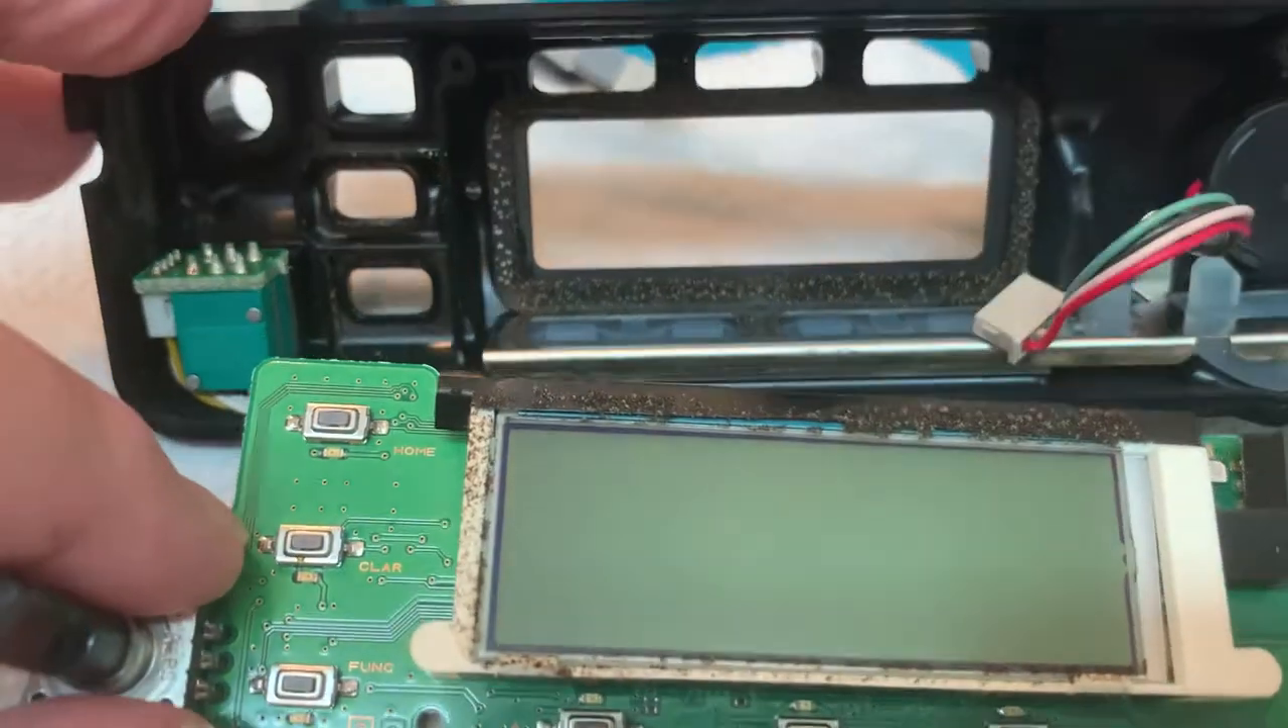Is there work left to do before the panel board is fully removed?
No.